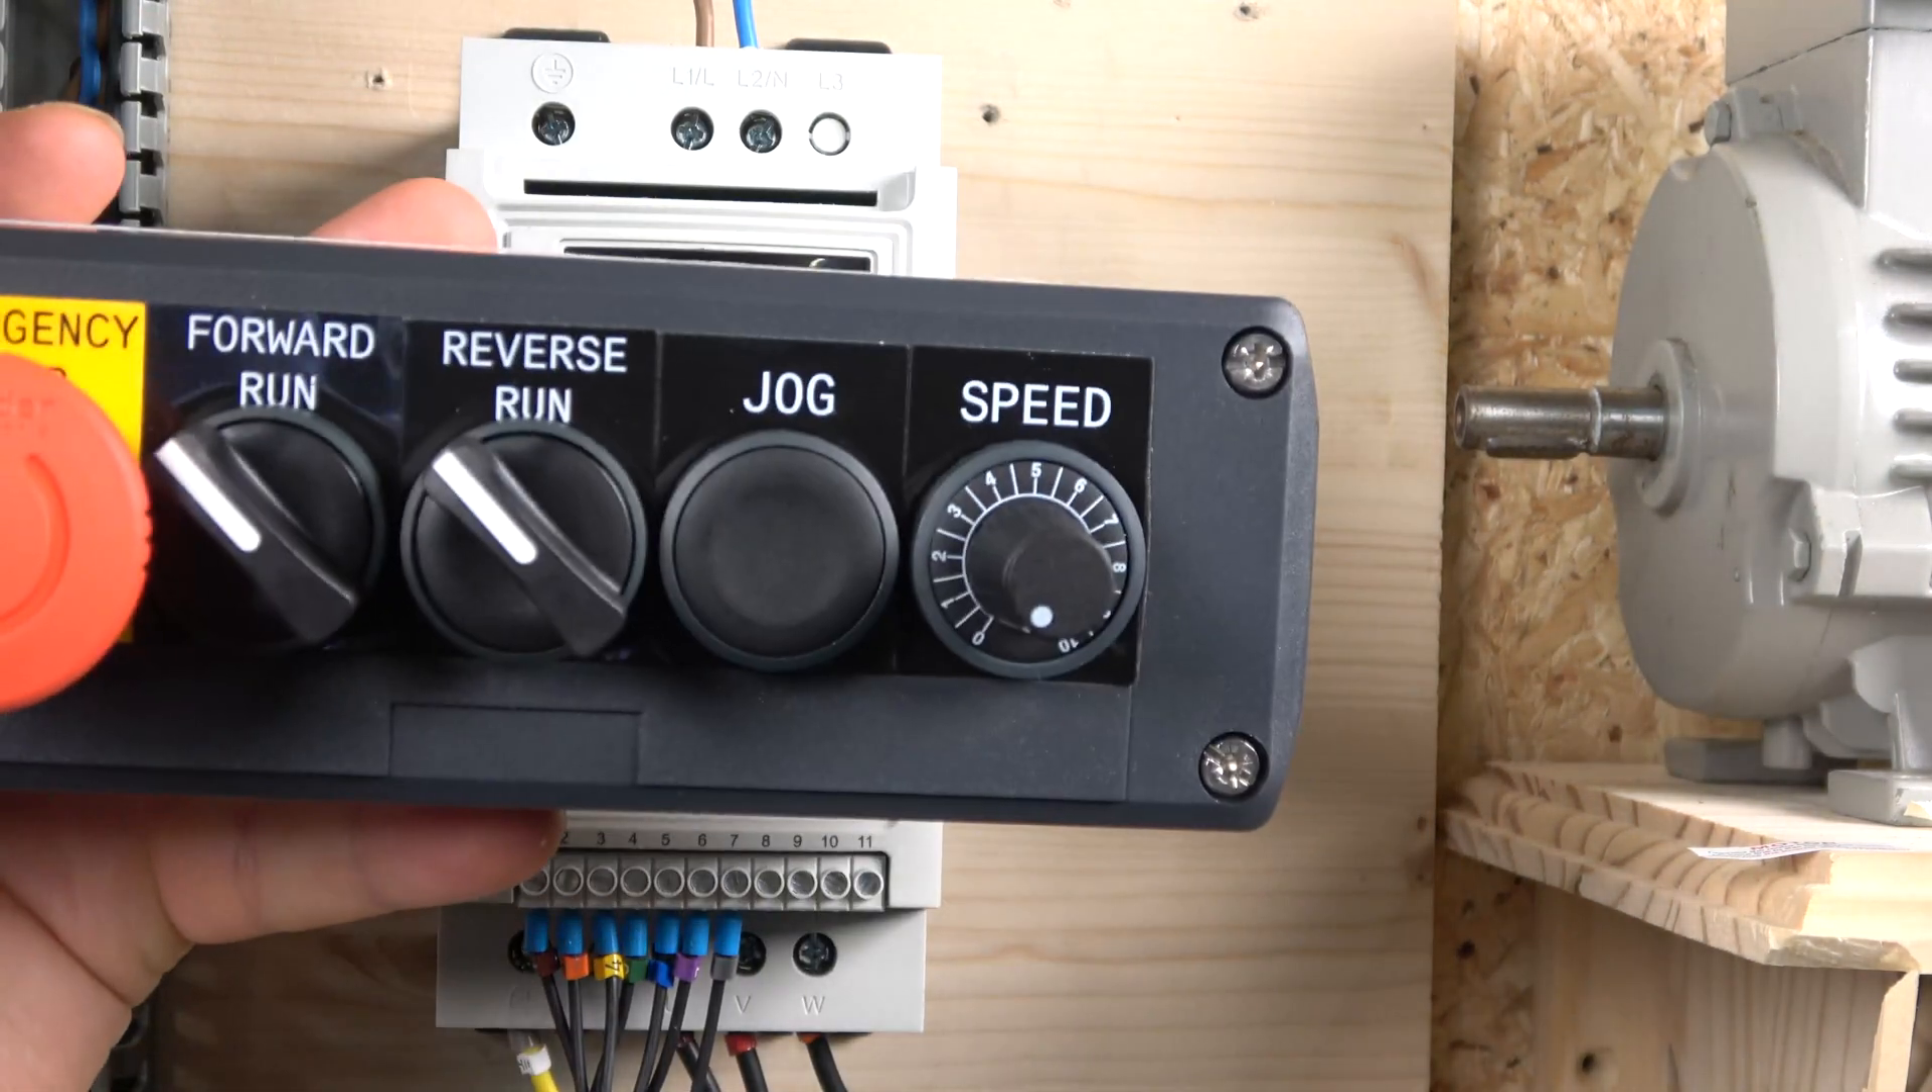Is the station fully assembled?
Yes.